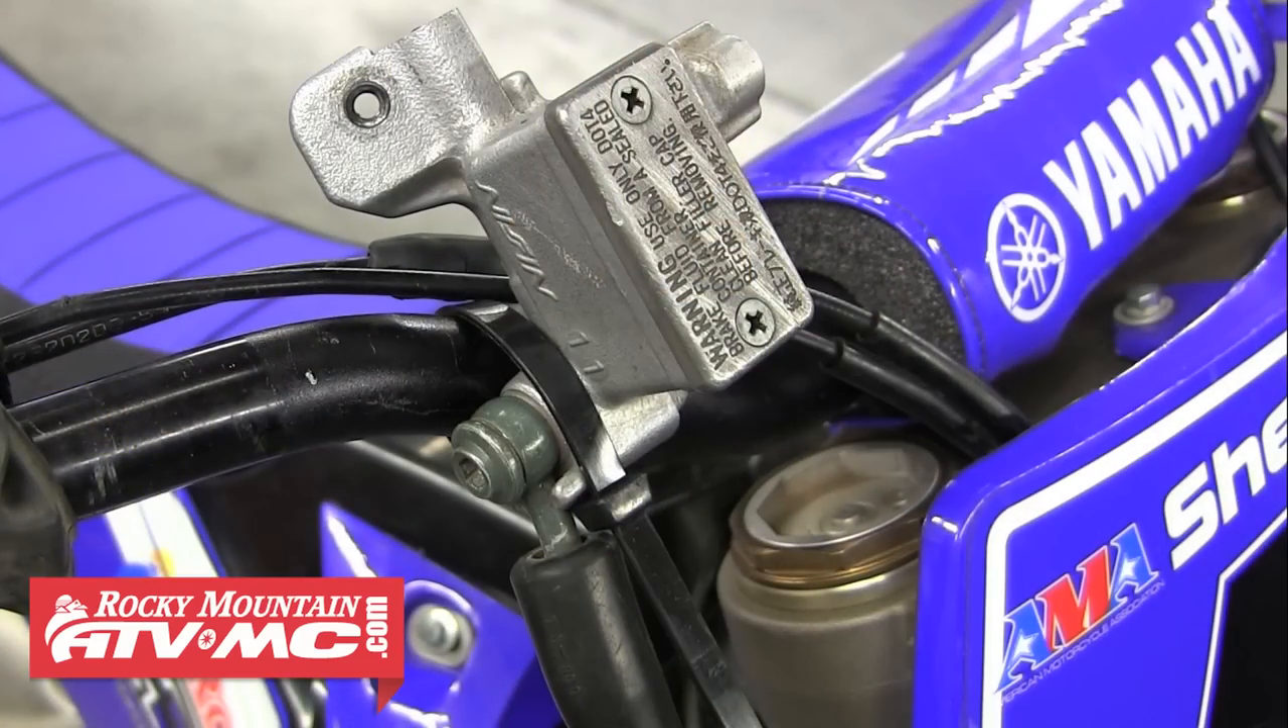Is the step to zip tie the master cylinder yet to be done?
No.